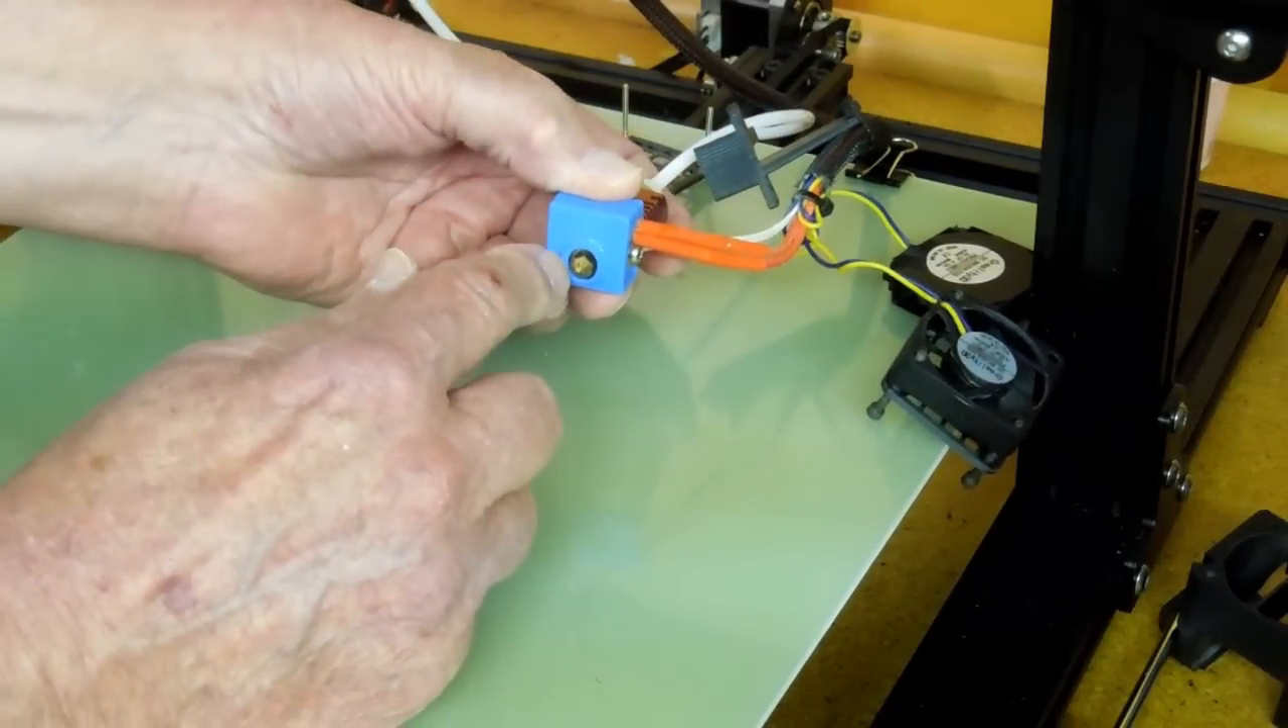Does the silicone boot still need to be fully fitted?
No.